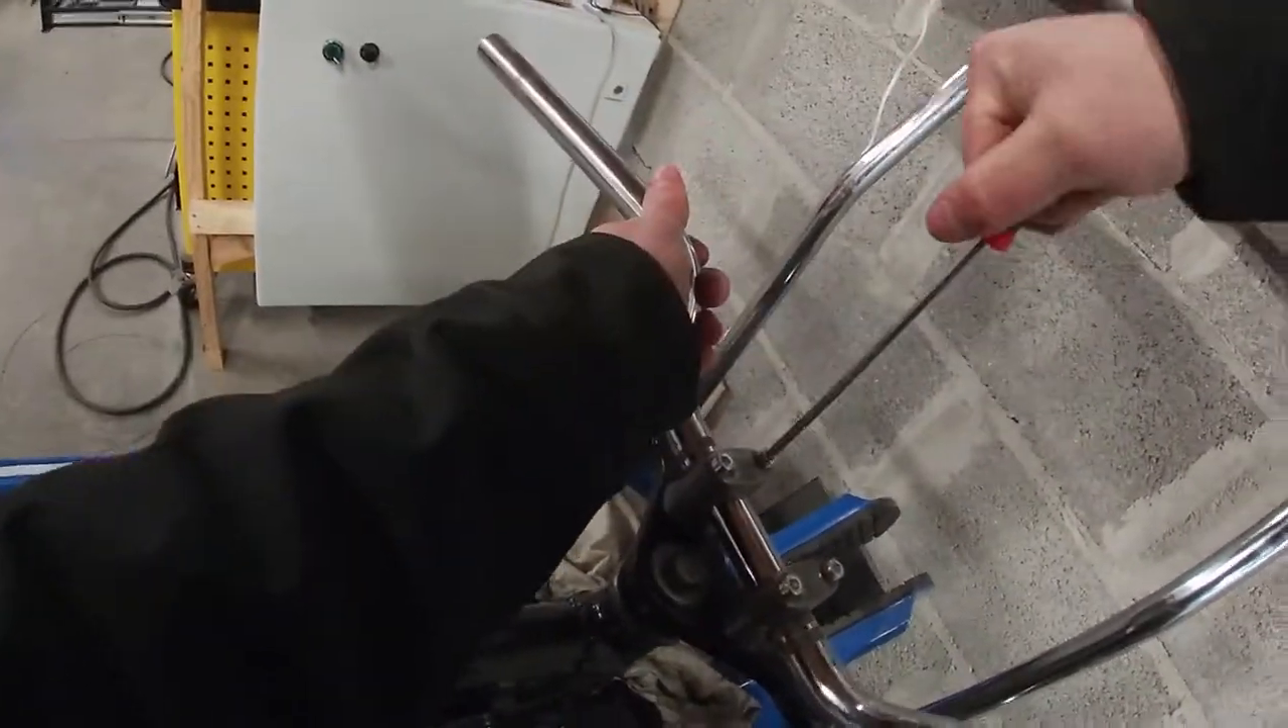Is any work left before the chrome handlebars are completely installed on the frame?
Yes.